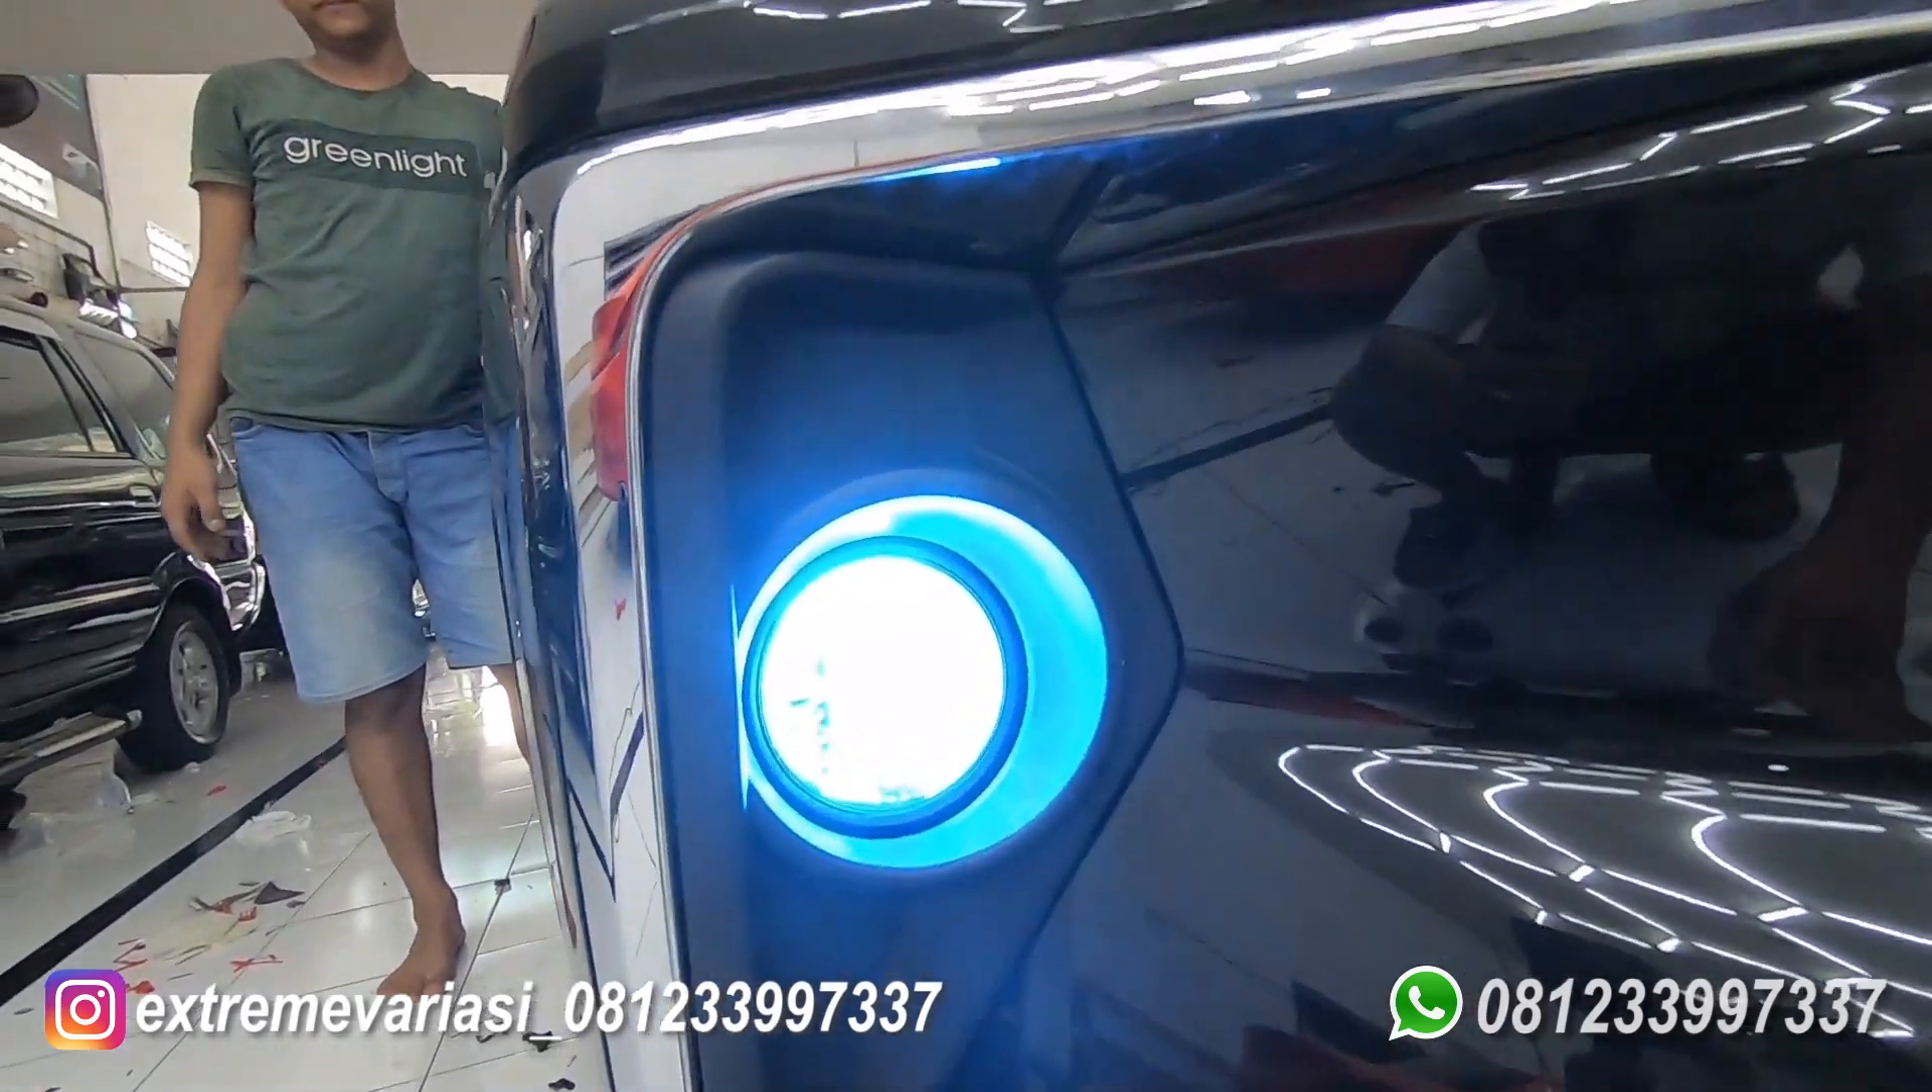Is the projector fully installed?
Yes.